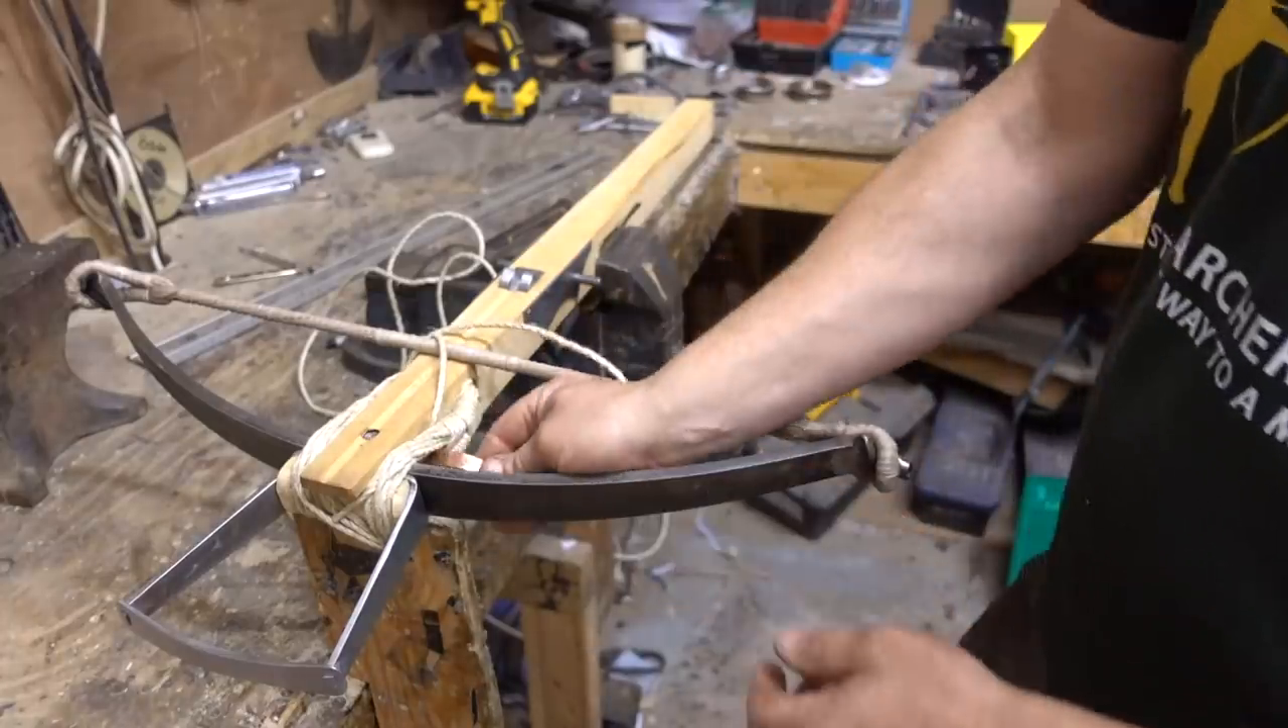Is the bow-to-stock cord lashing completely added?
No.